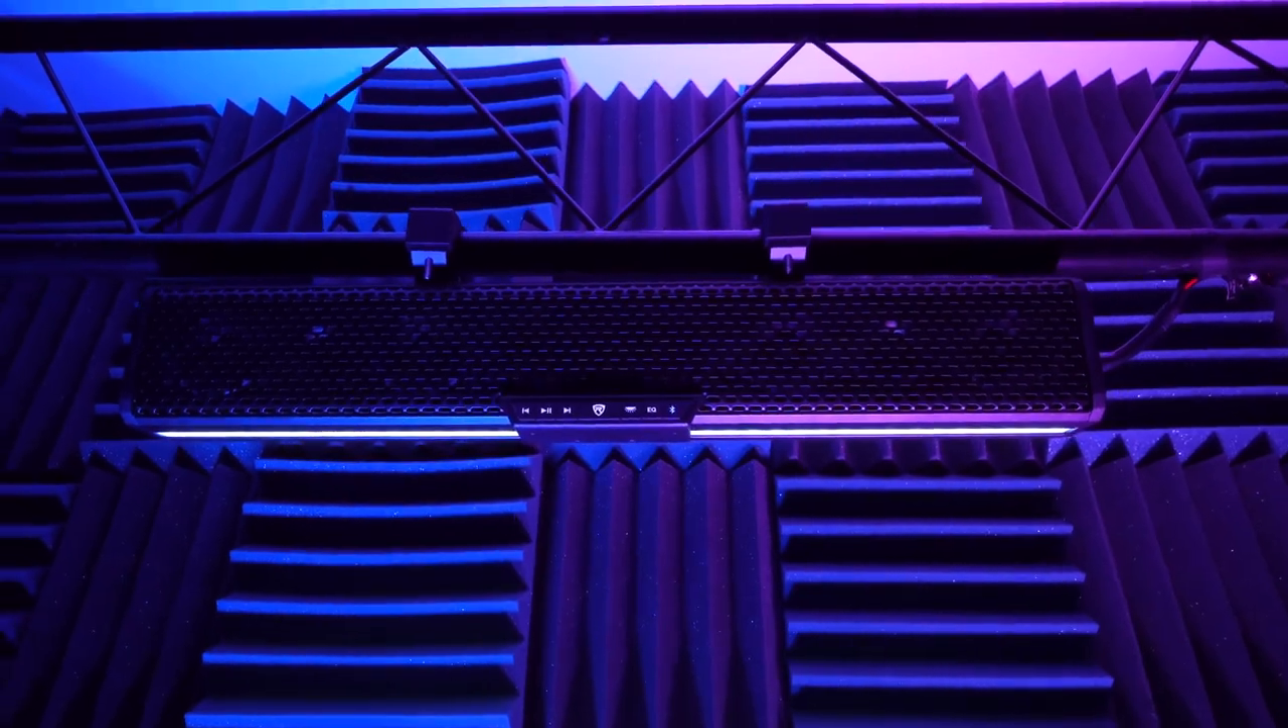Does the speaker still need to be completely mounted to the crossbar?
No.